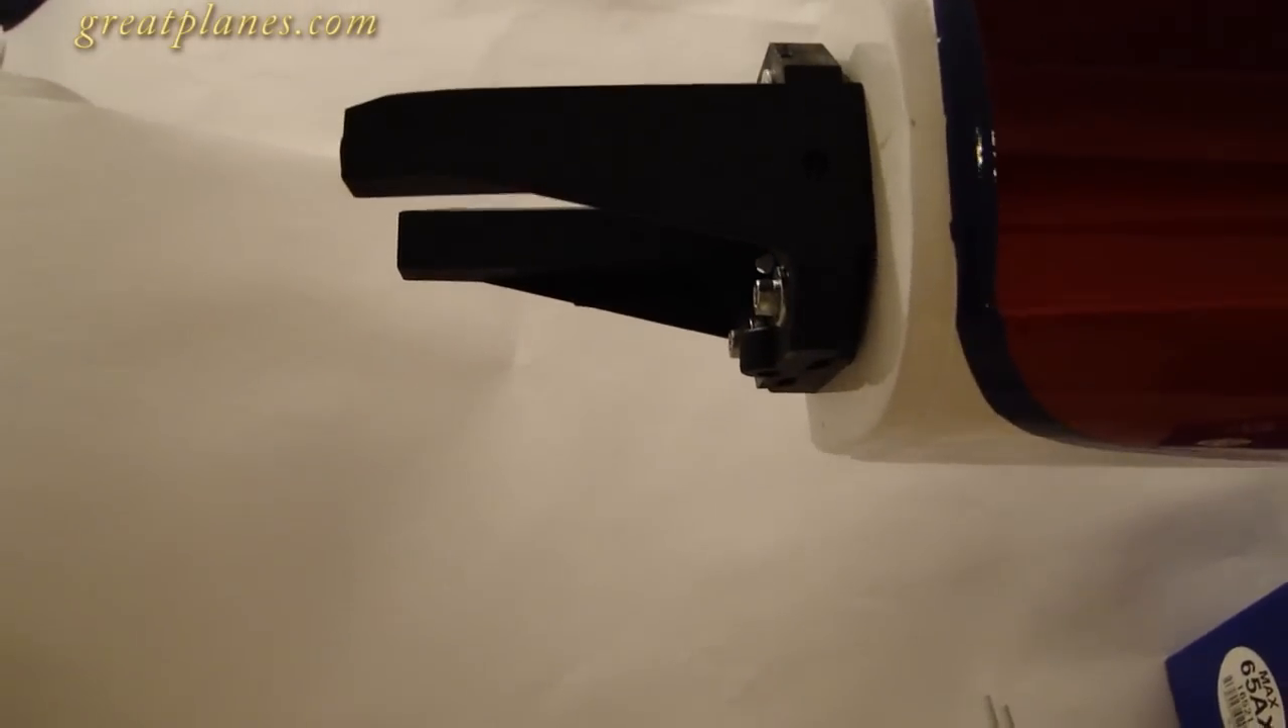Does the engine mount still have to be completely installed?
No.